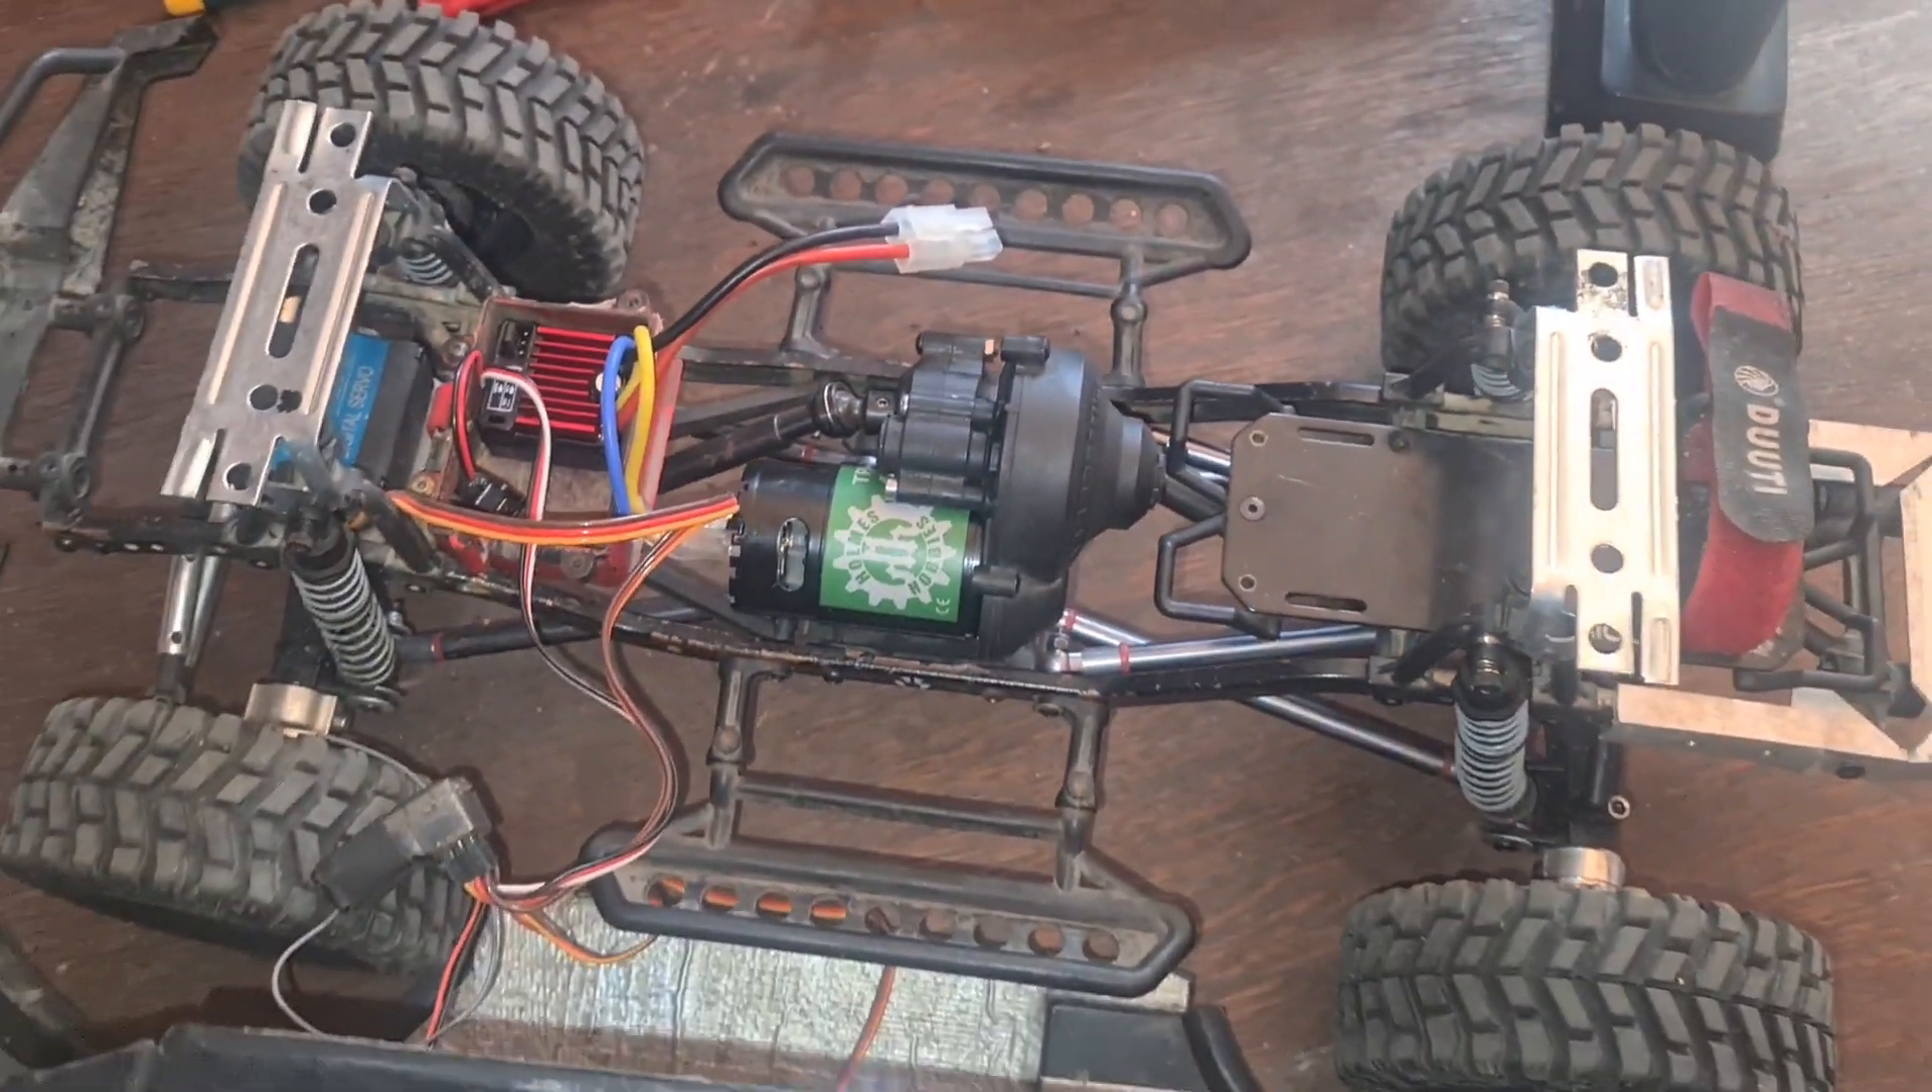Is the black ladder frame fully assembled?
Yes.